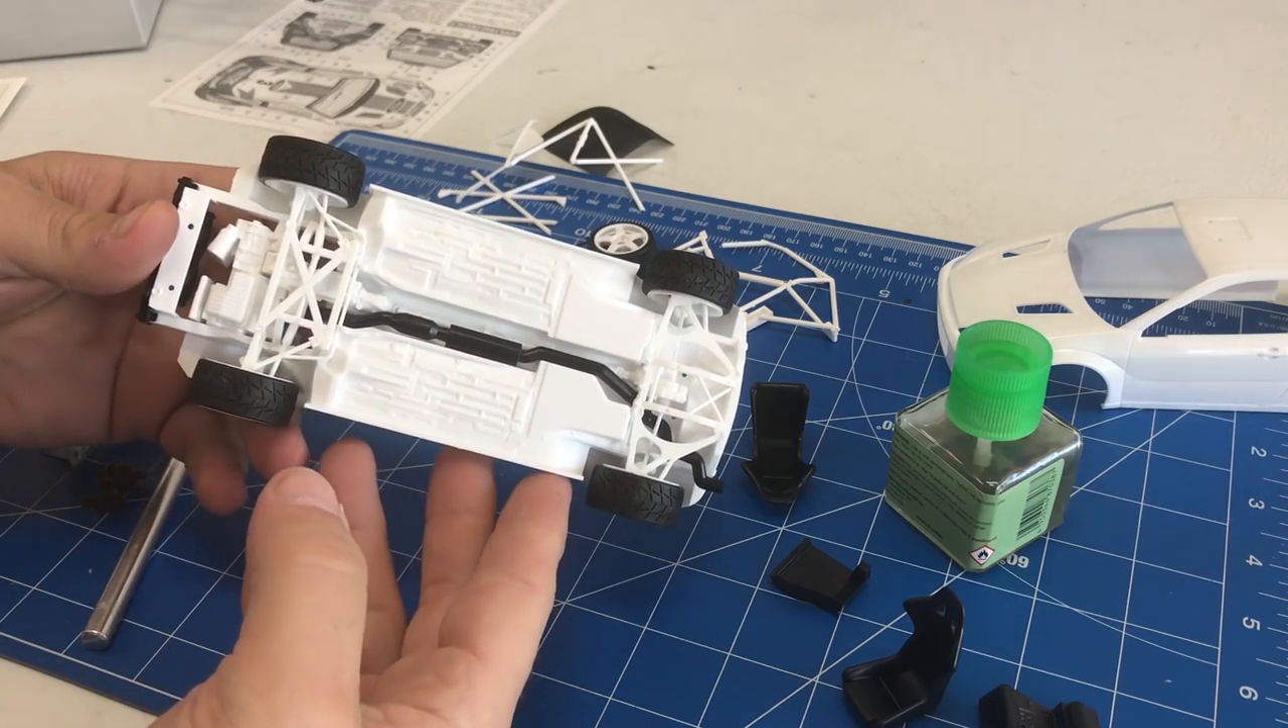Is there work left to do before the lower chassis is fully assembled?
No.